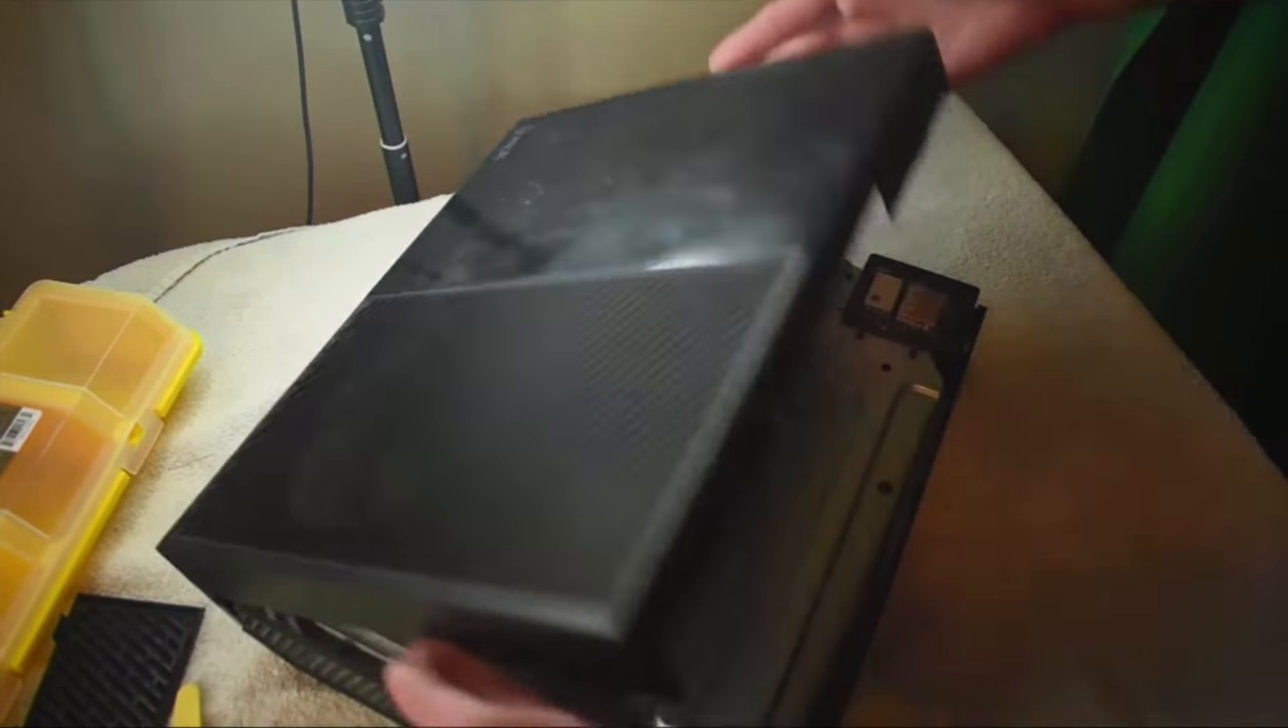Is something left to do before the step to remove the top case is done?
Yes.